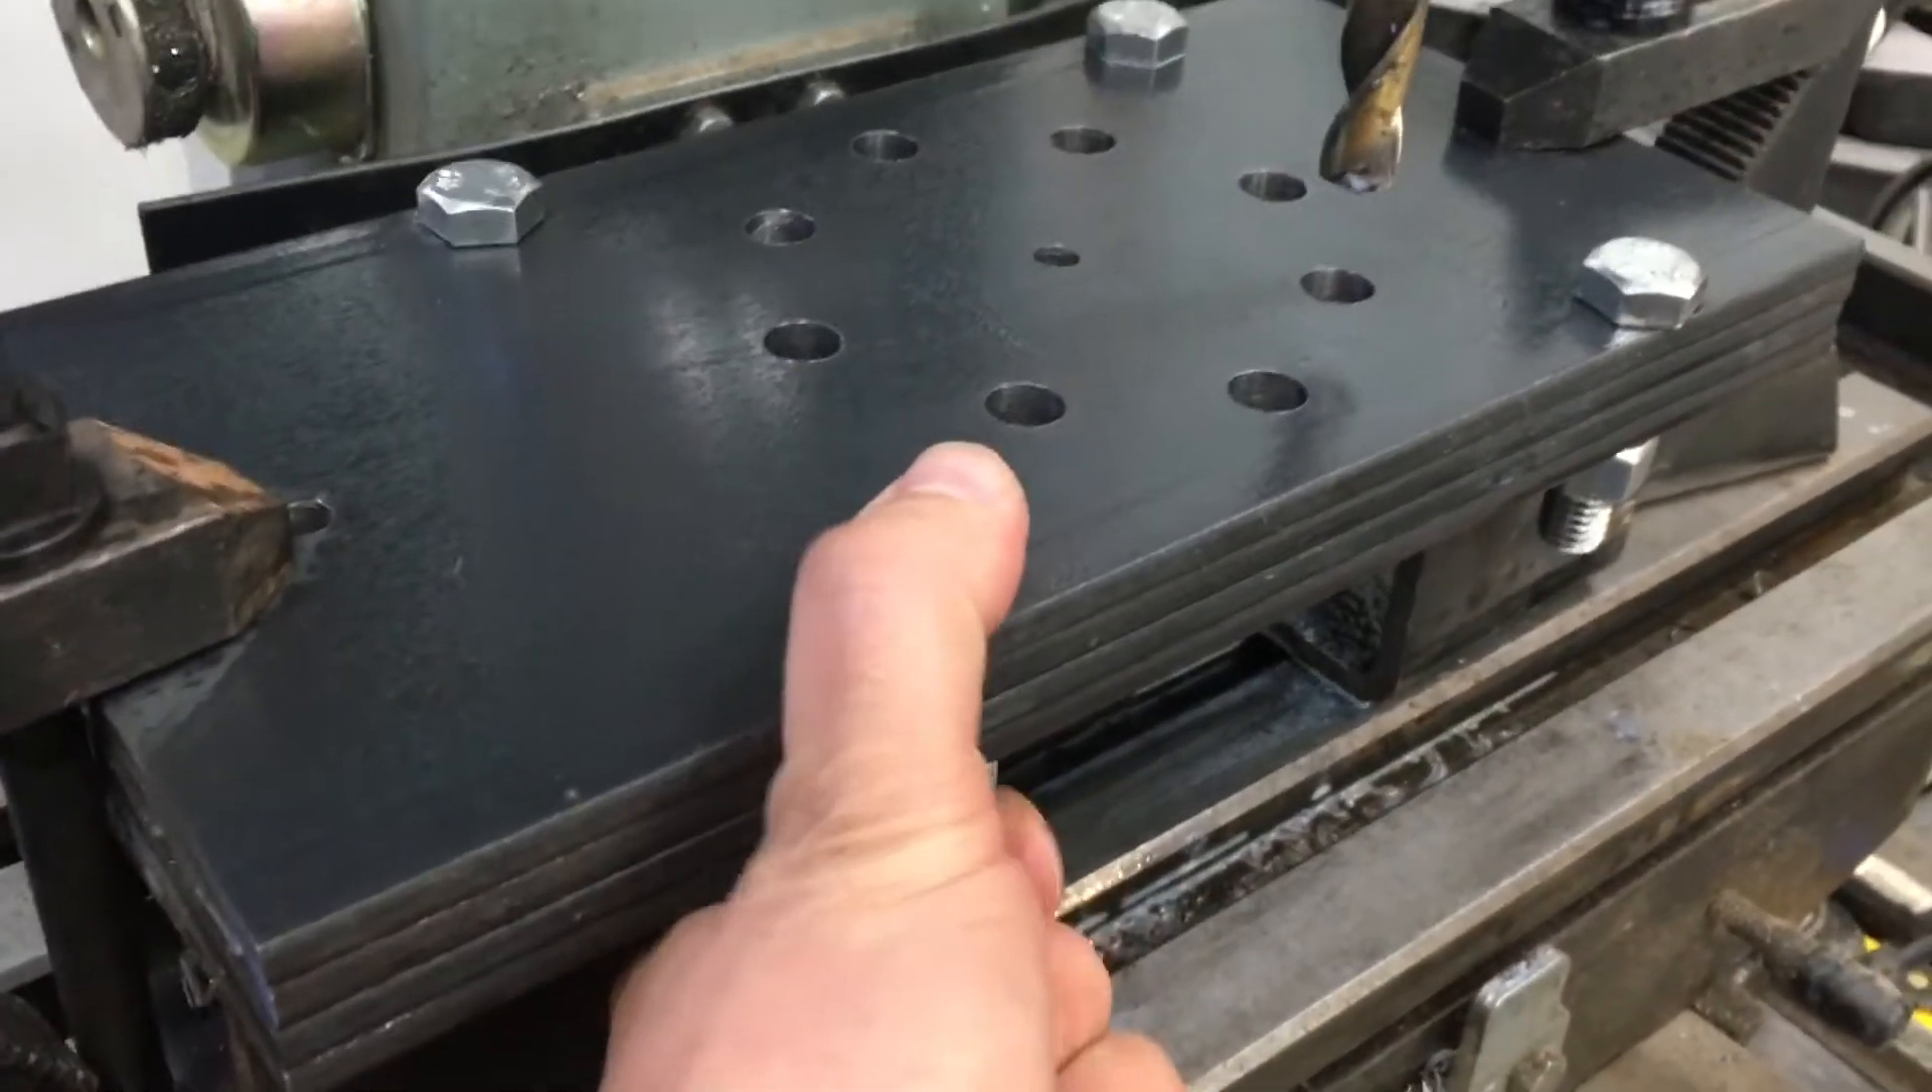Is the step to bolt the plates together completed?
Yes.